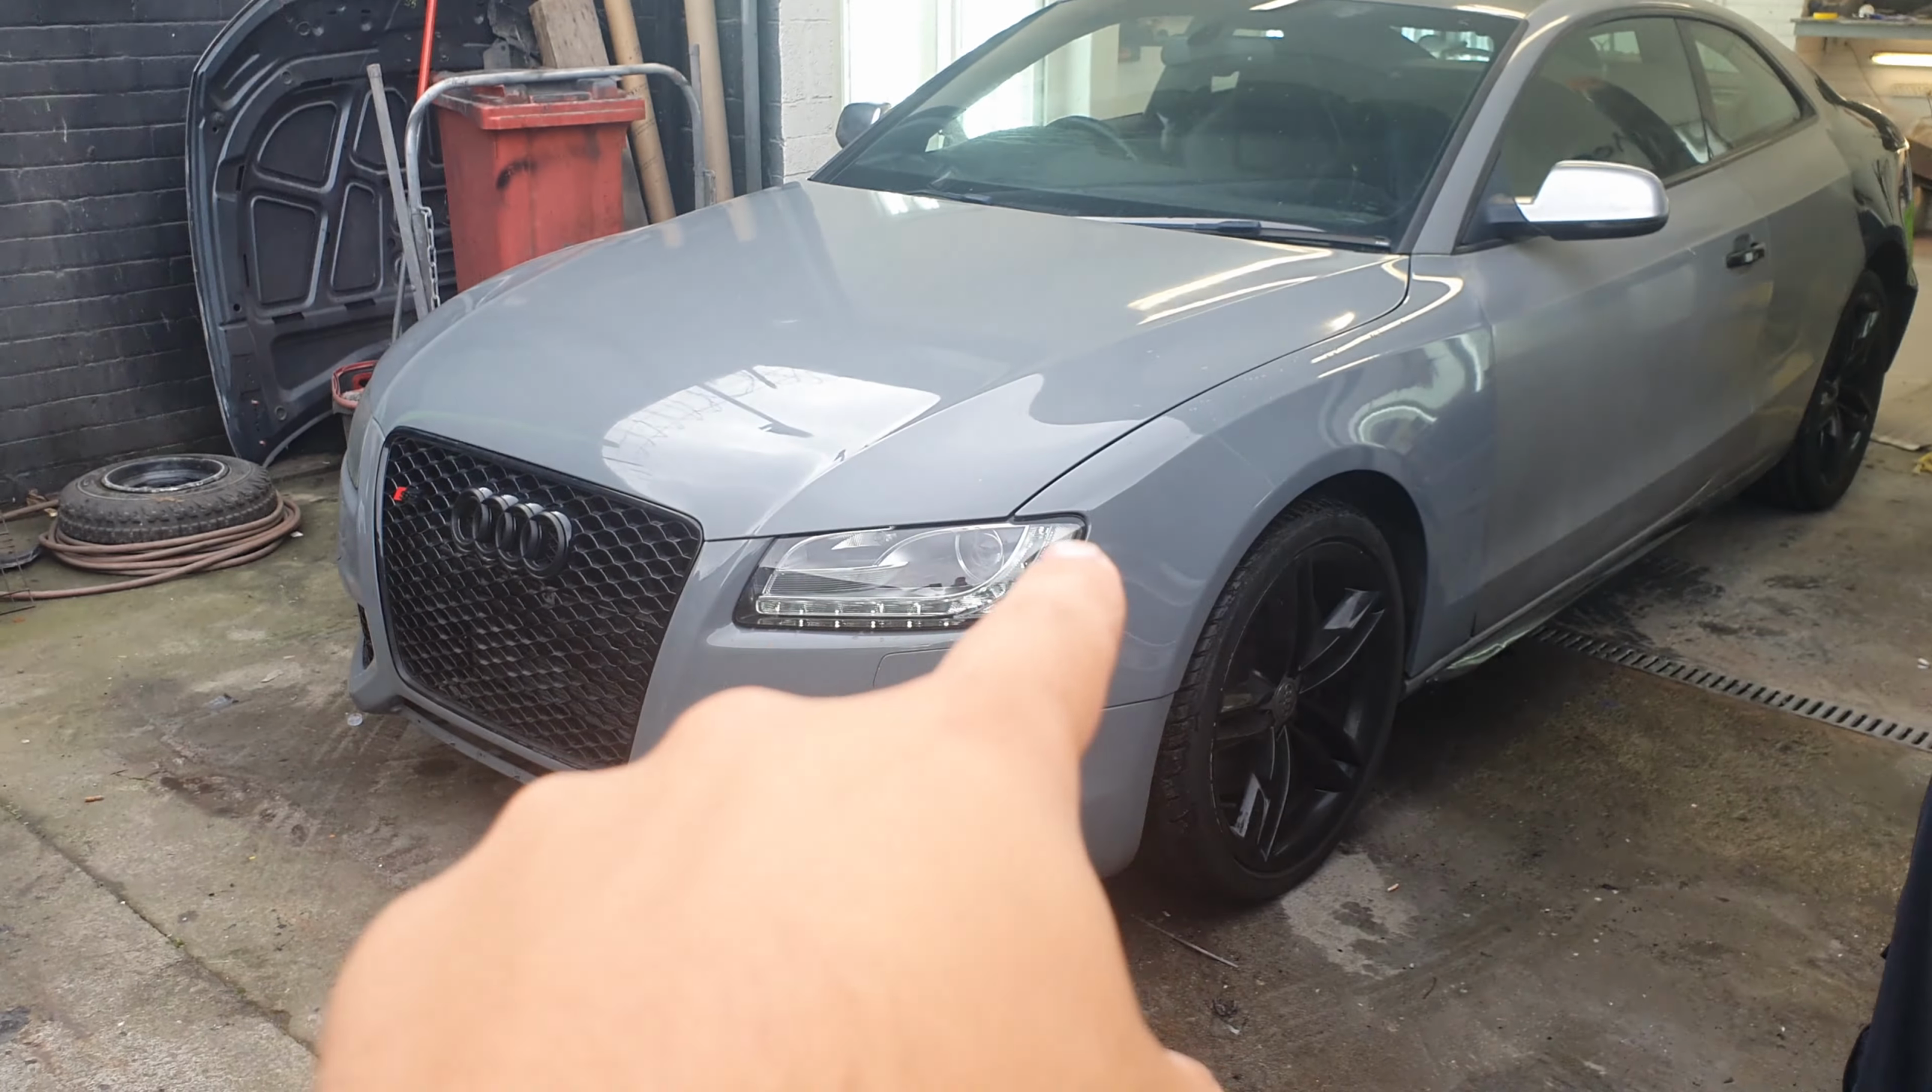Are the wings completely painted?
Yes.